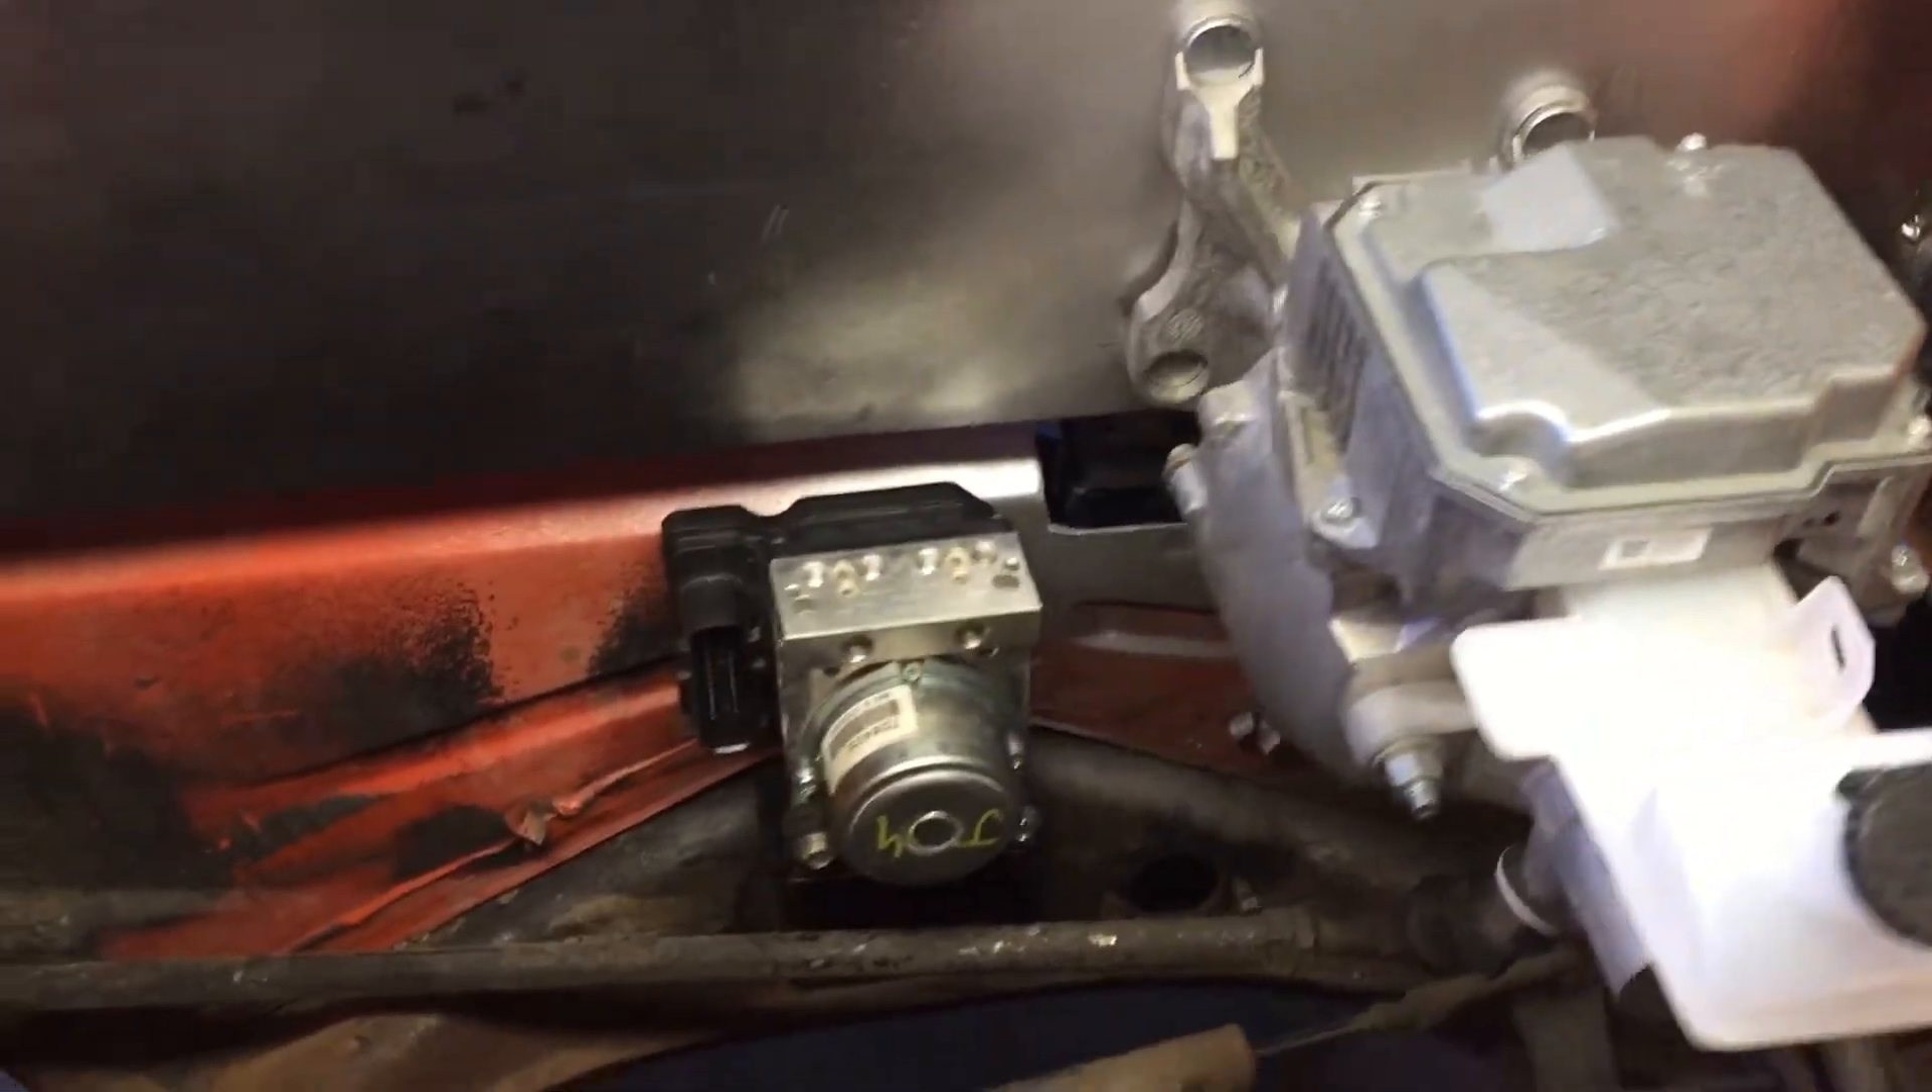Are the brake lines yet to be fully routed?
Yes.